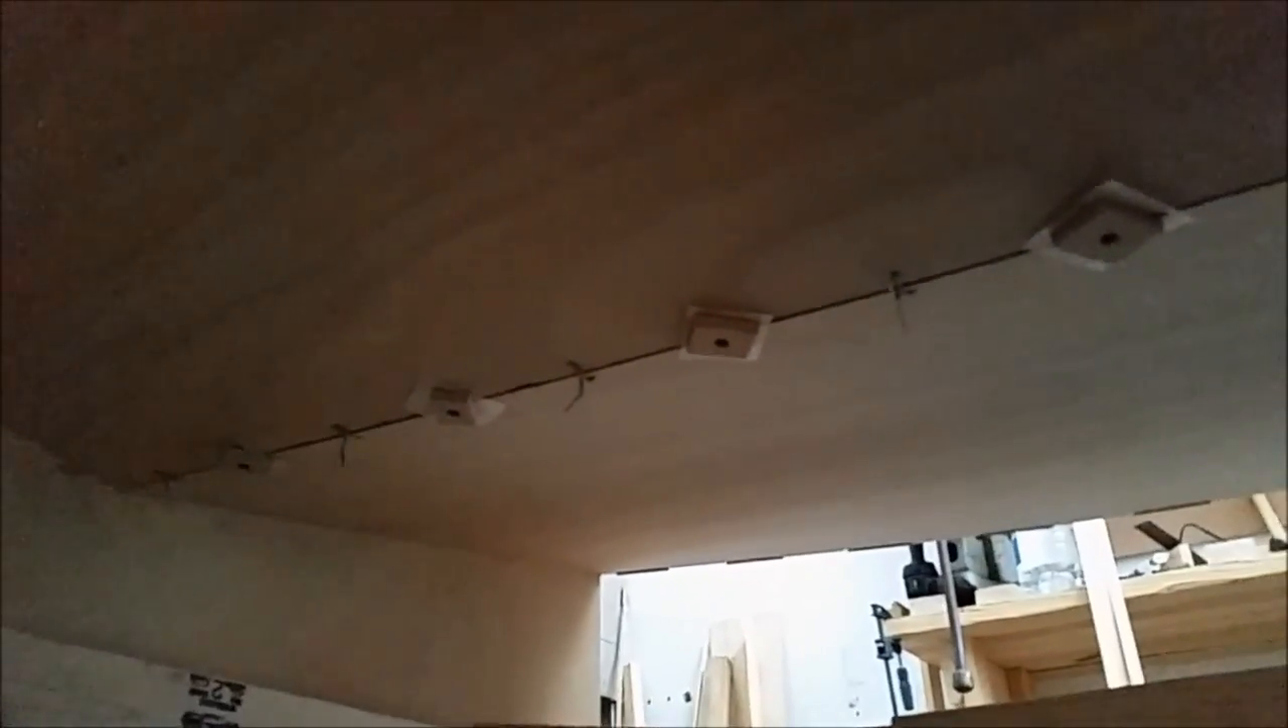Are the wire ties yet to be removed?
Yes.